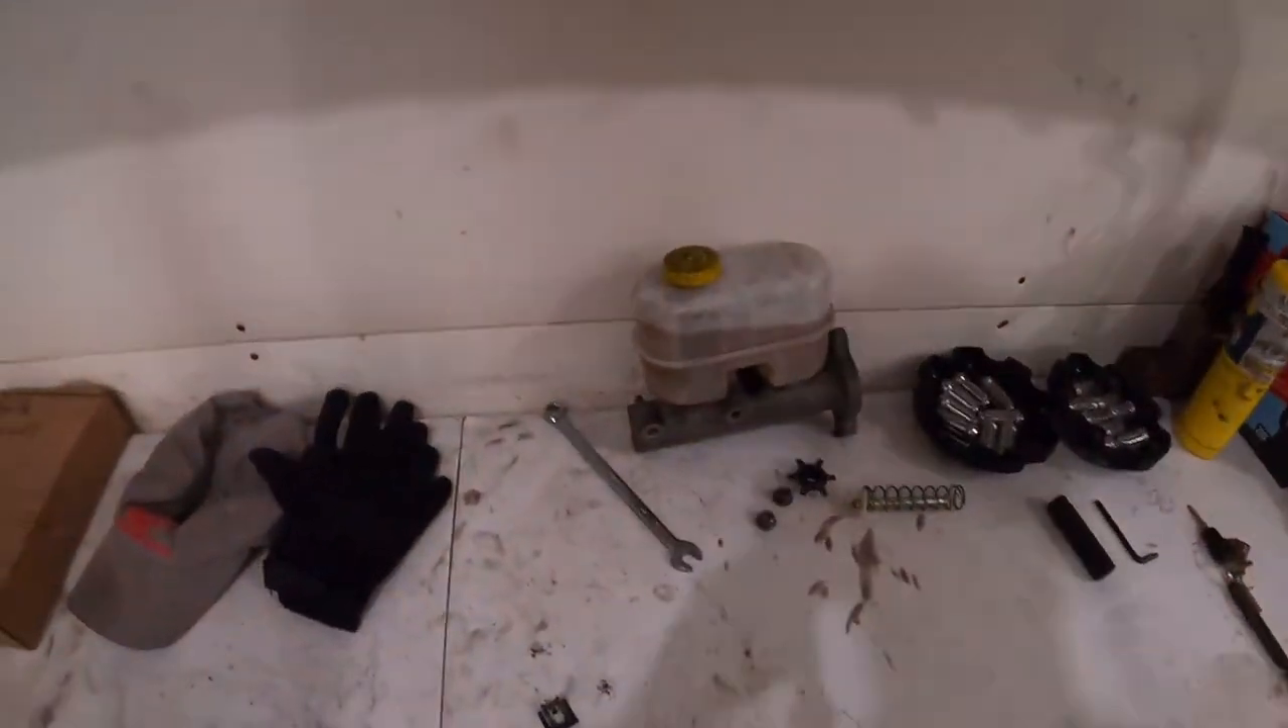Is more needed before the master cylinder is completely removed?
No.